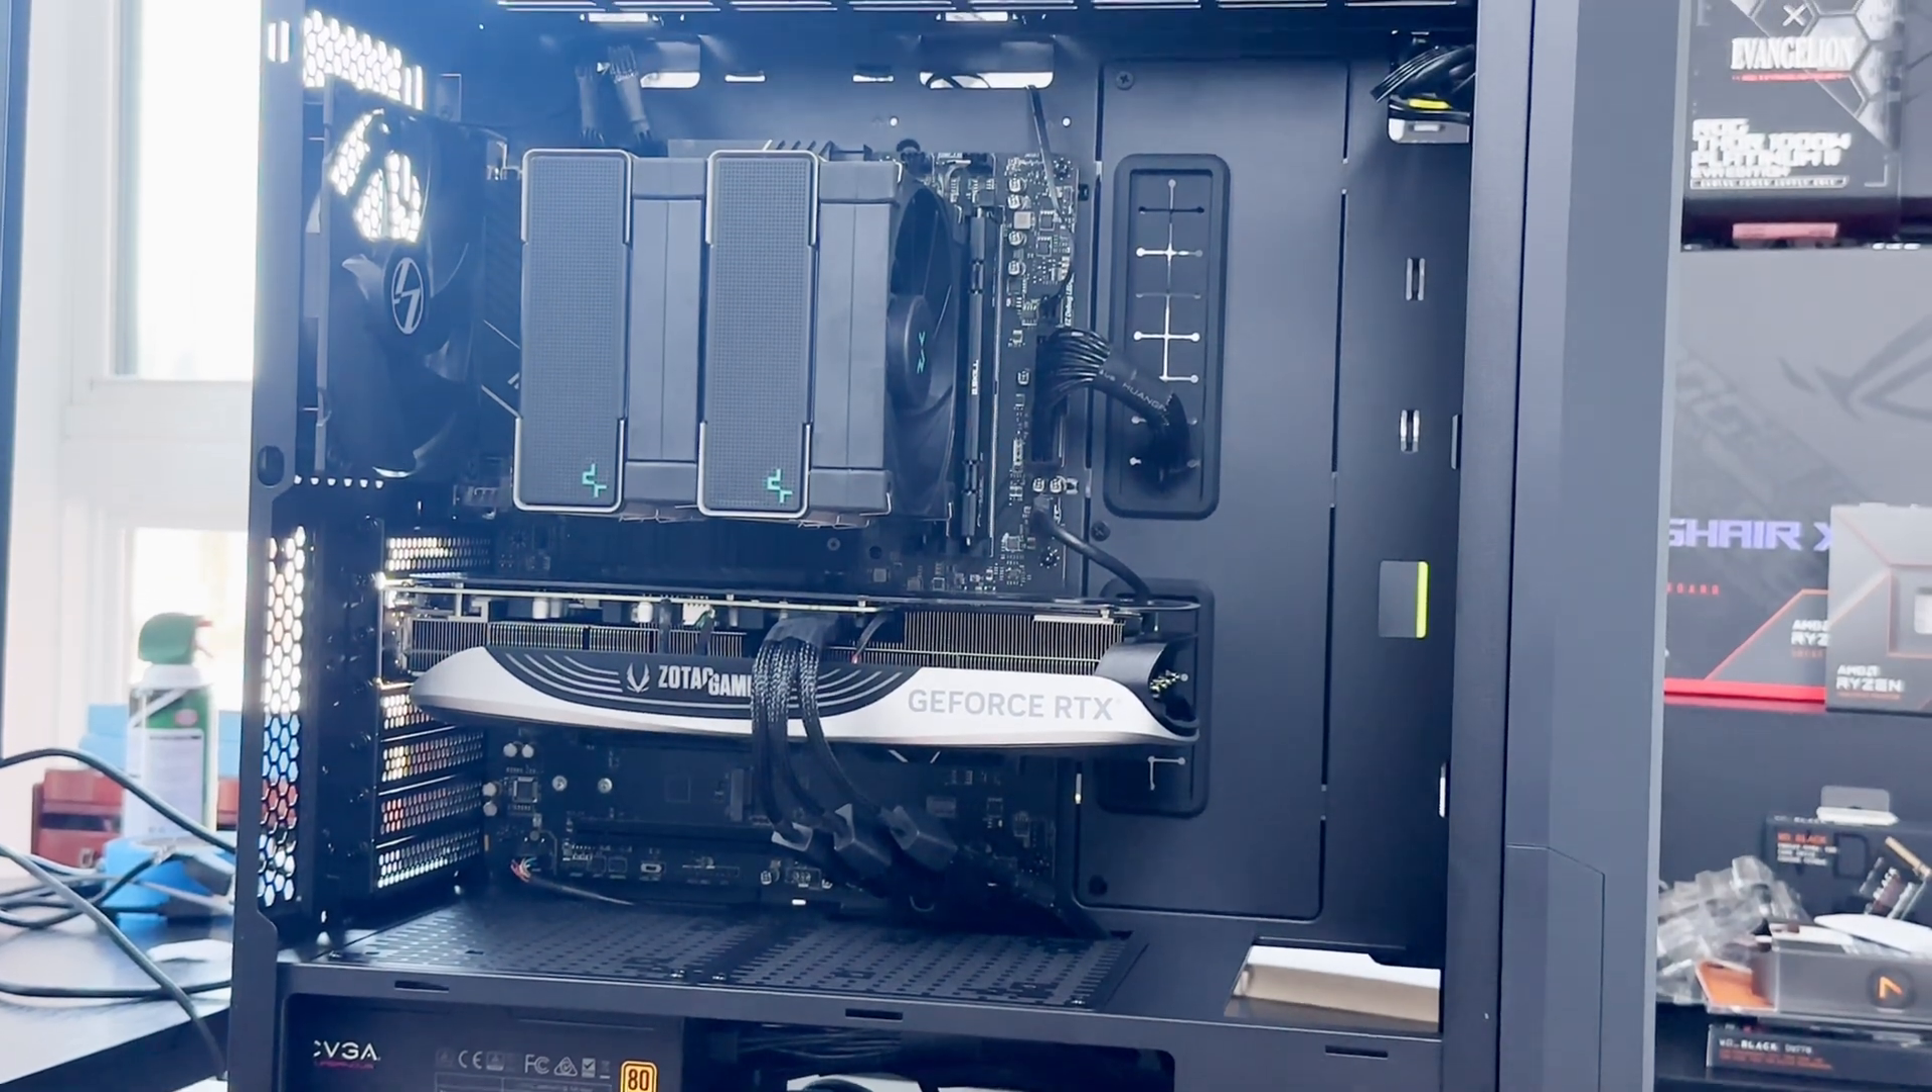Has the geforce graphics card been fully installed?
Yes.